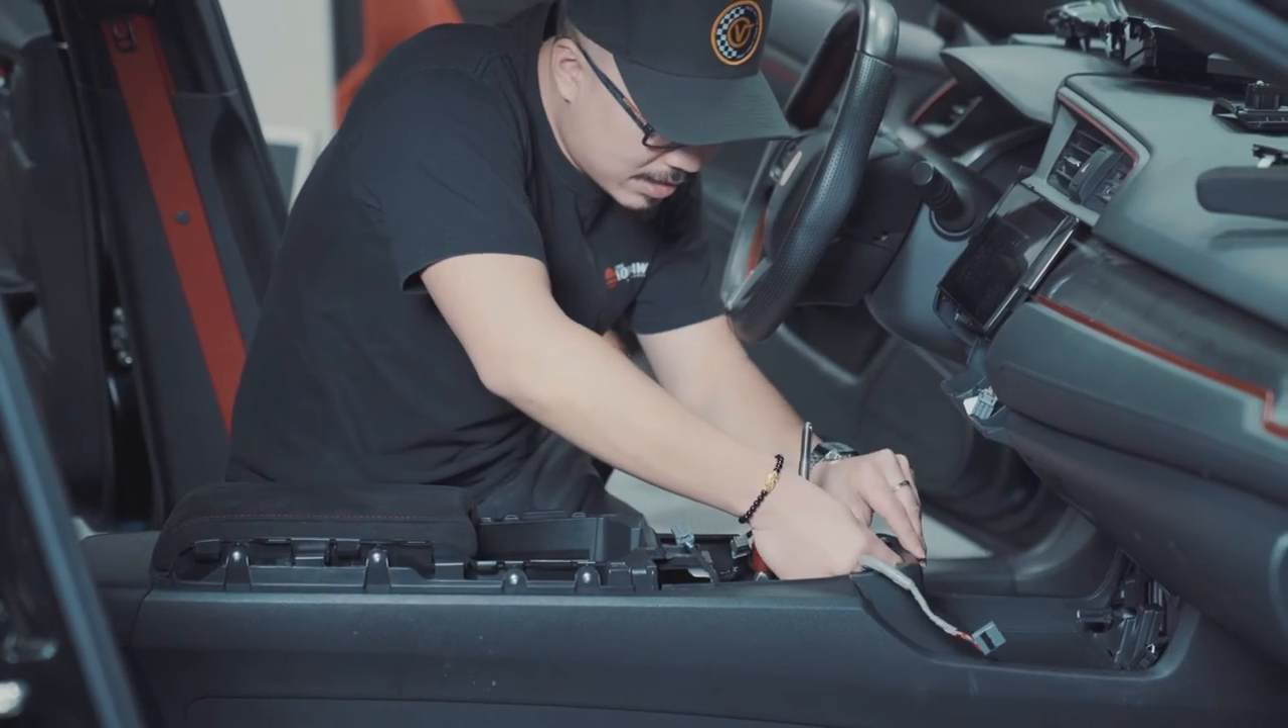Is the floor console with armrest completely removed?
No.